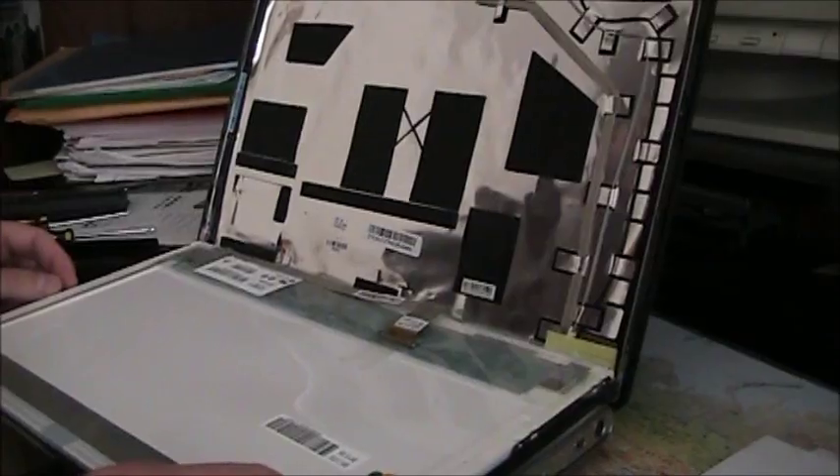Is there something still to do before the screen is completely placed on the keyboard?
No.